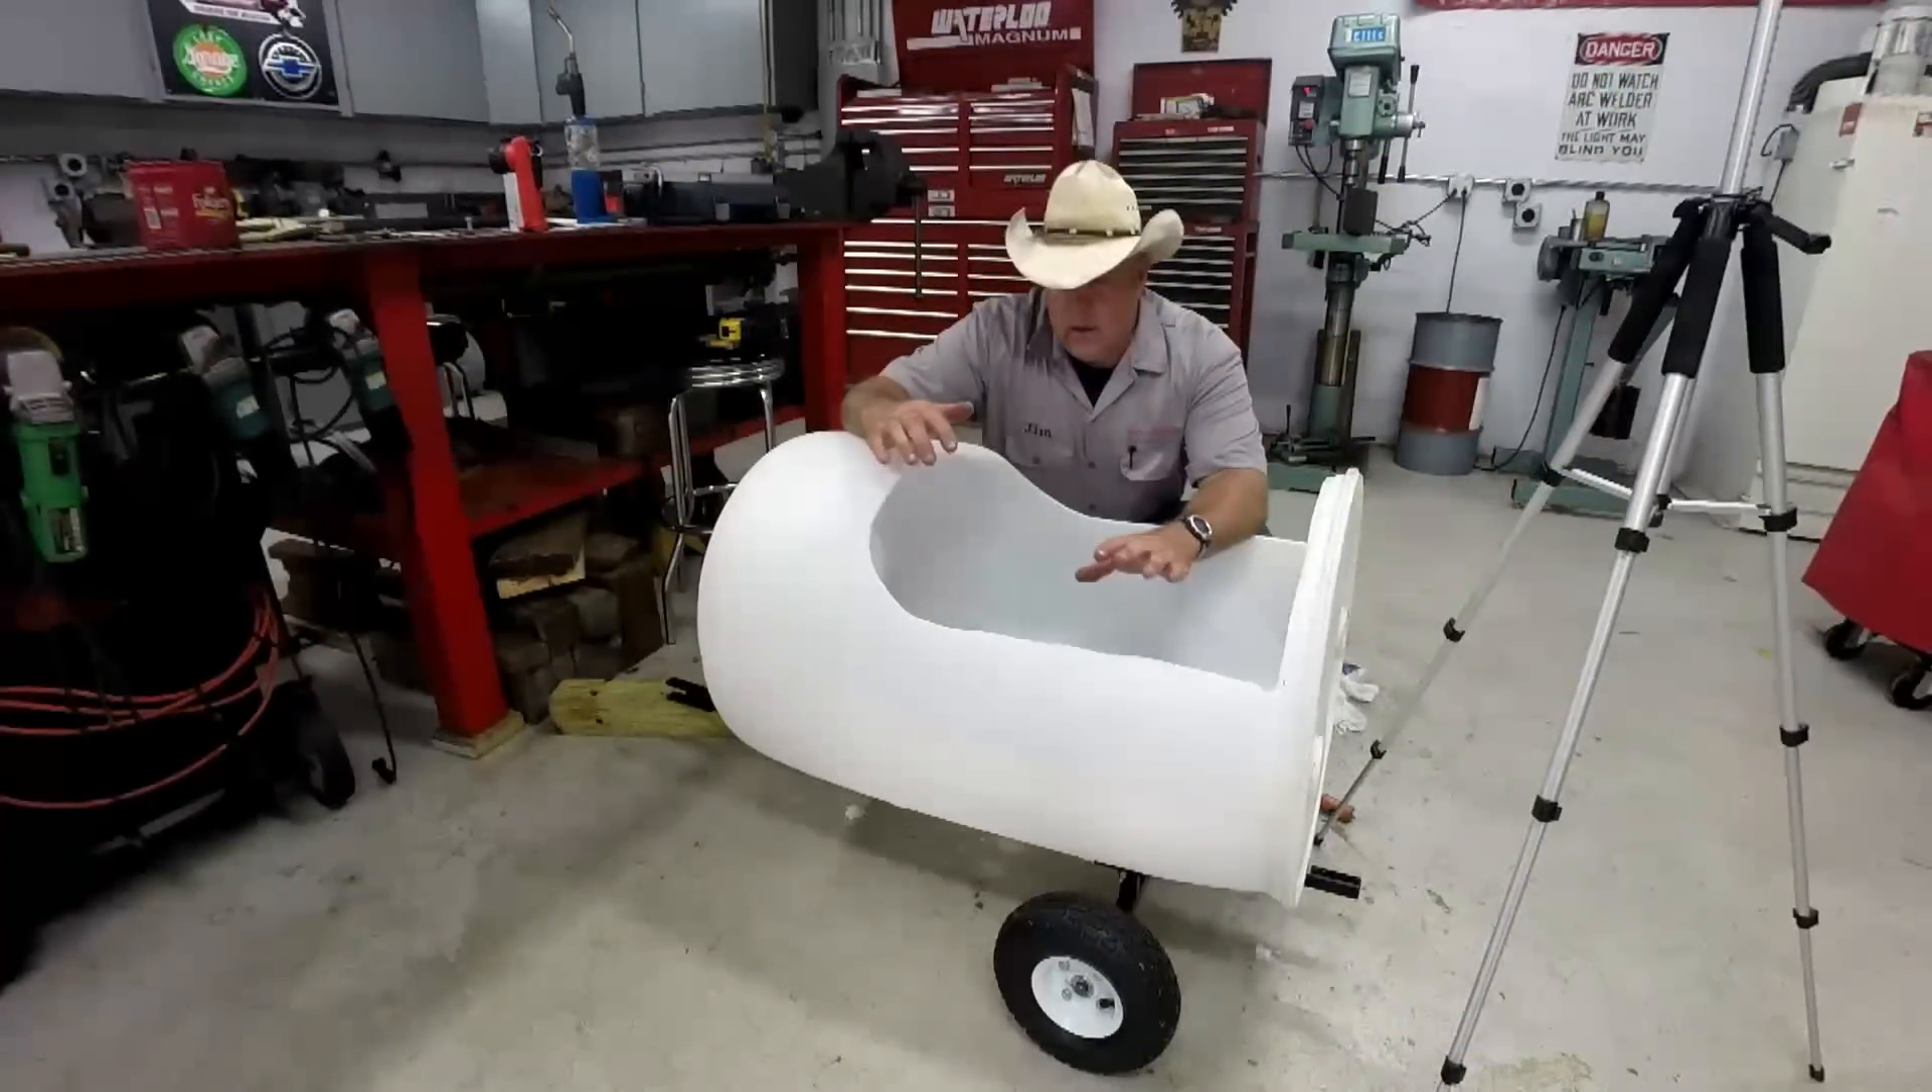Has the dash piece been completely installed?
No.